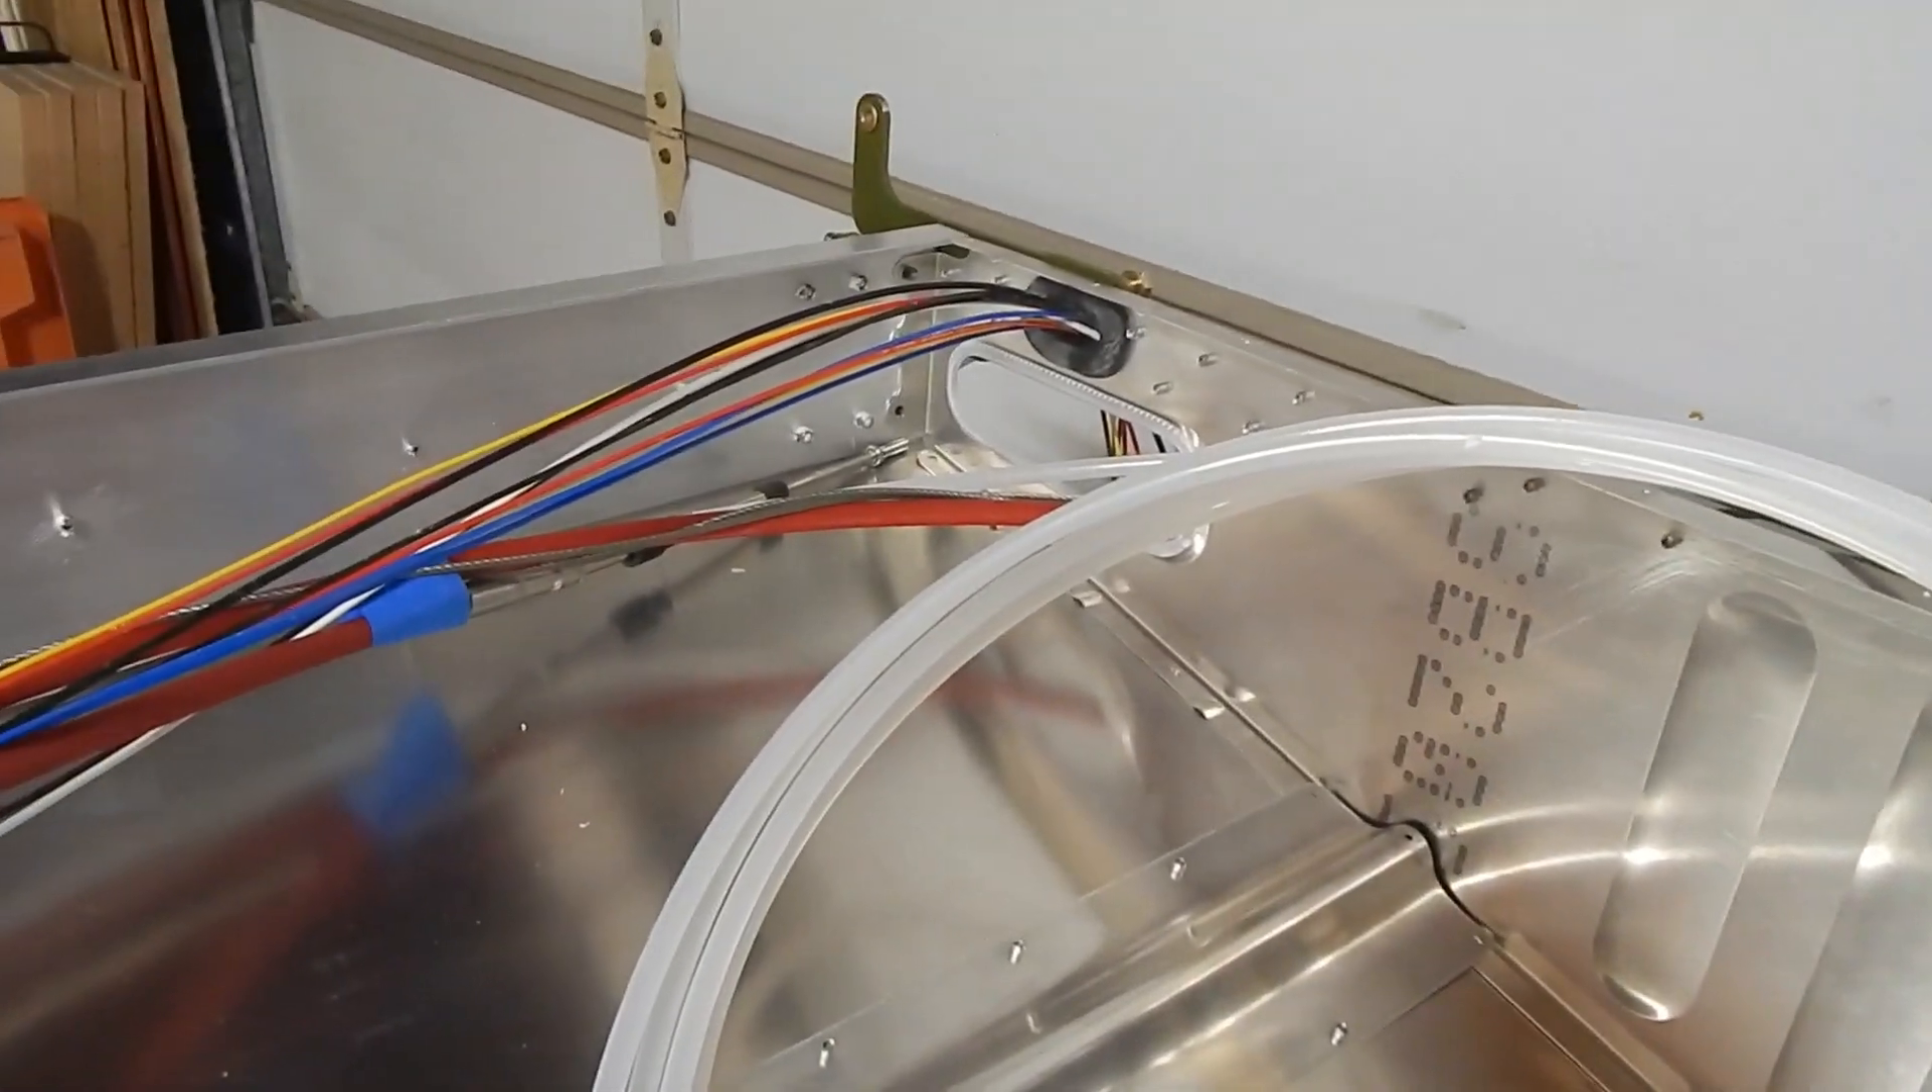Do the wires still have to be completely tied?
Yes.